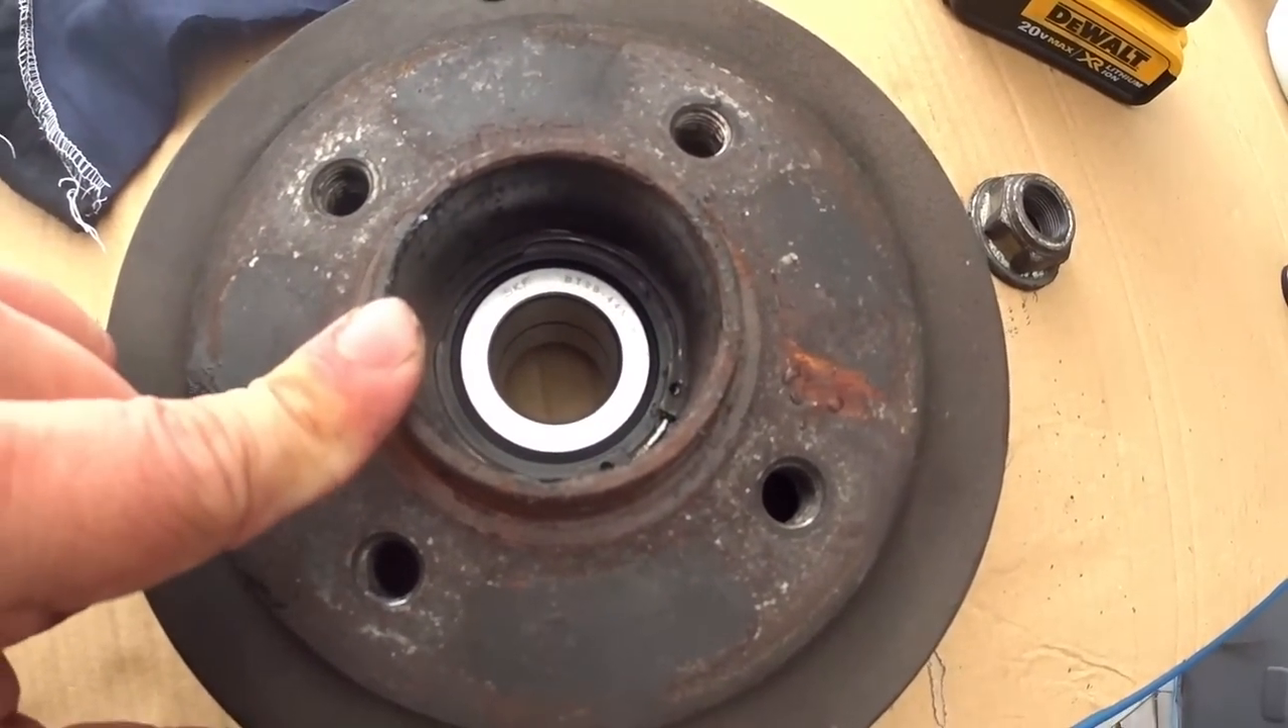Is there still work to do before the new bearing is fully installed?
No.